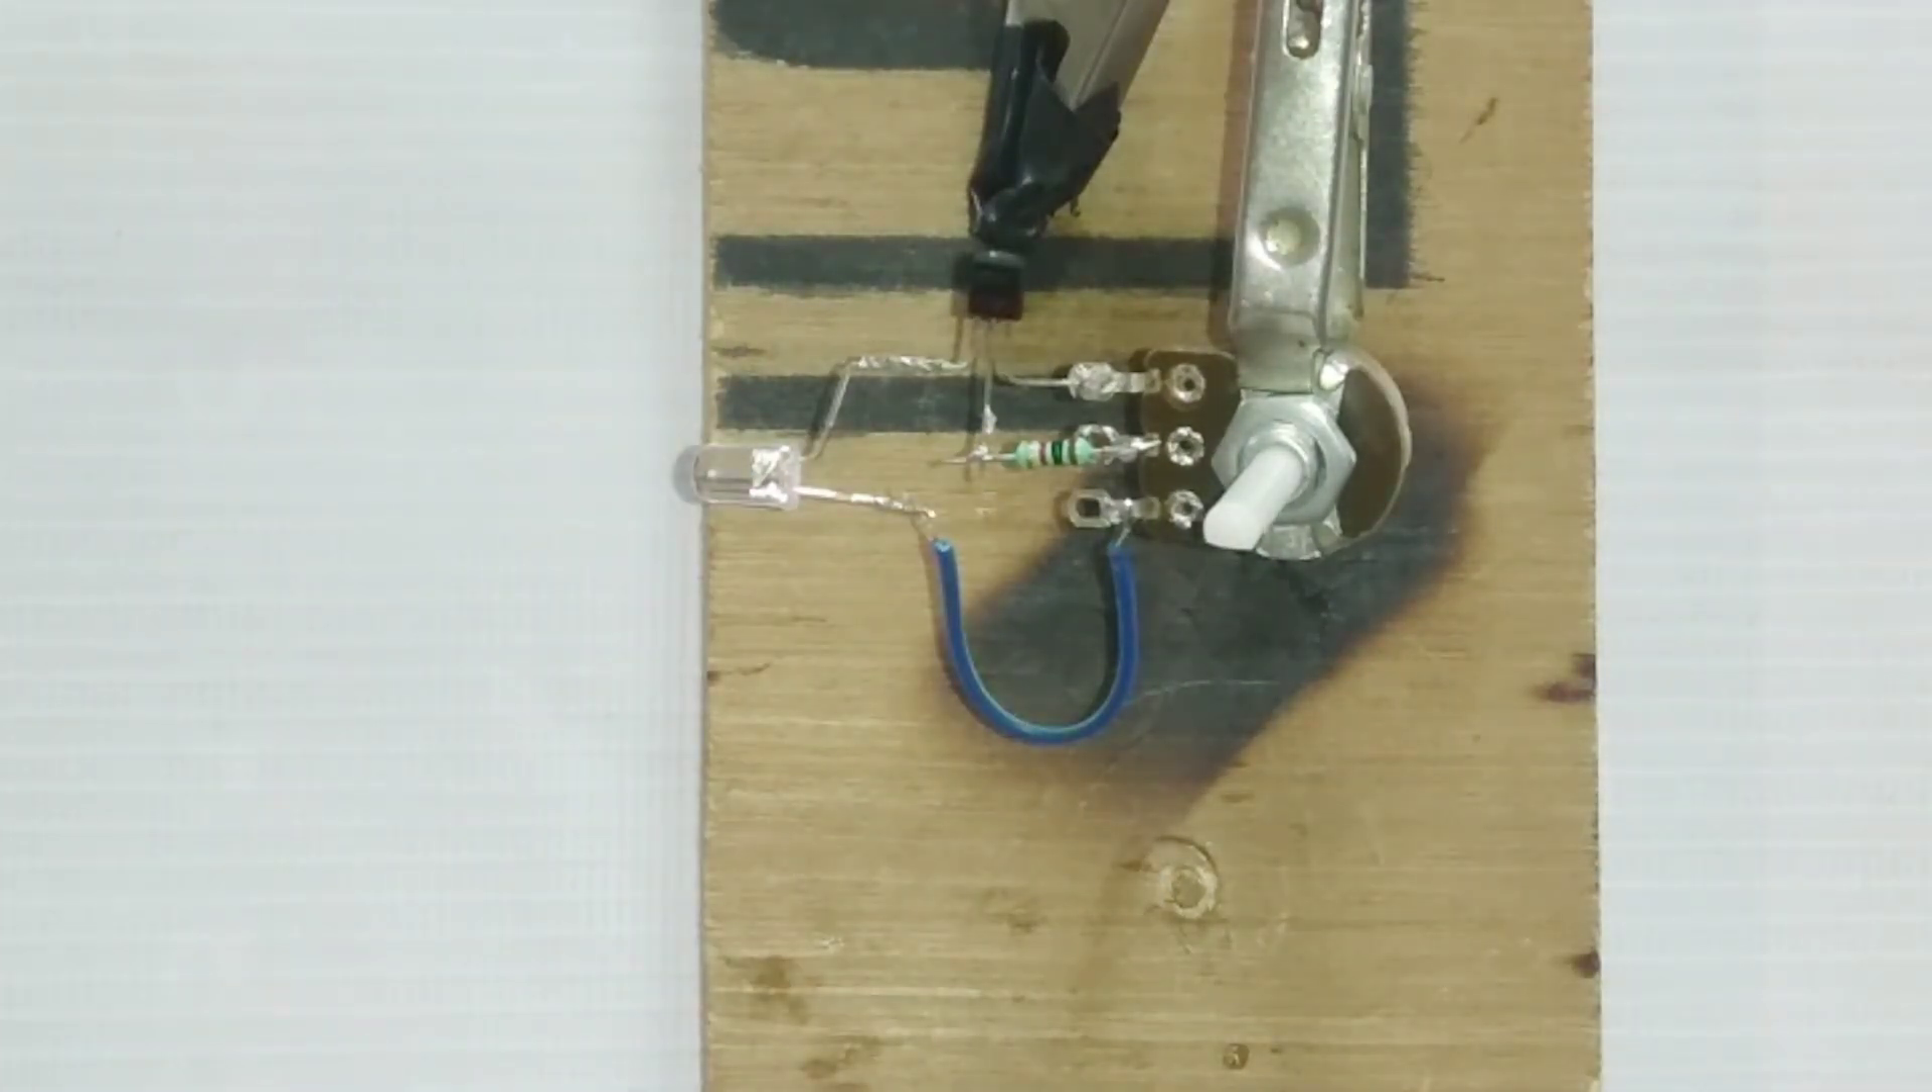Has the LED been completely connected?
Yes.